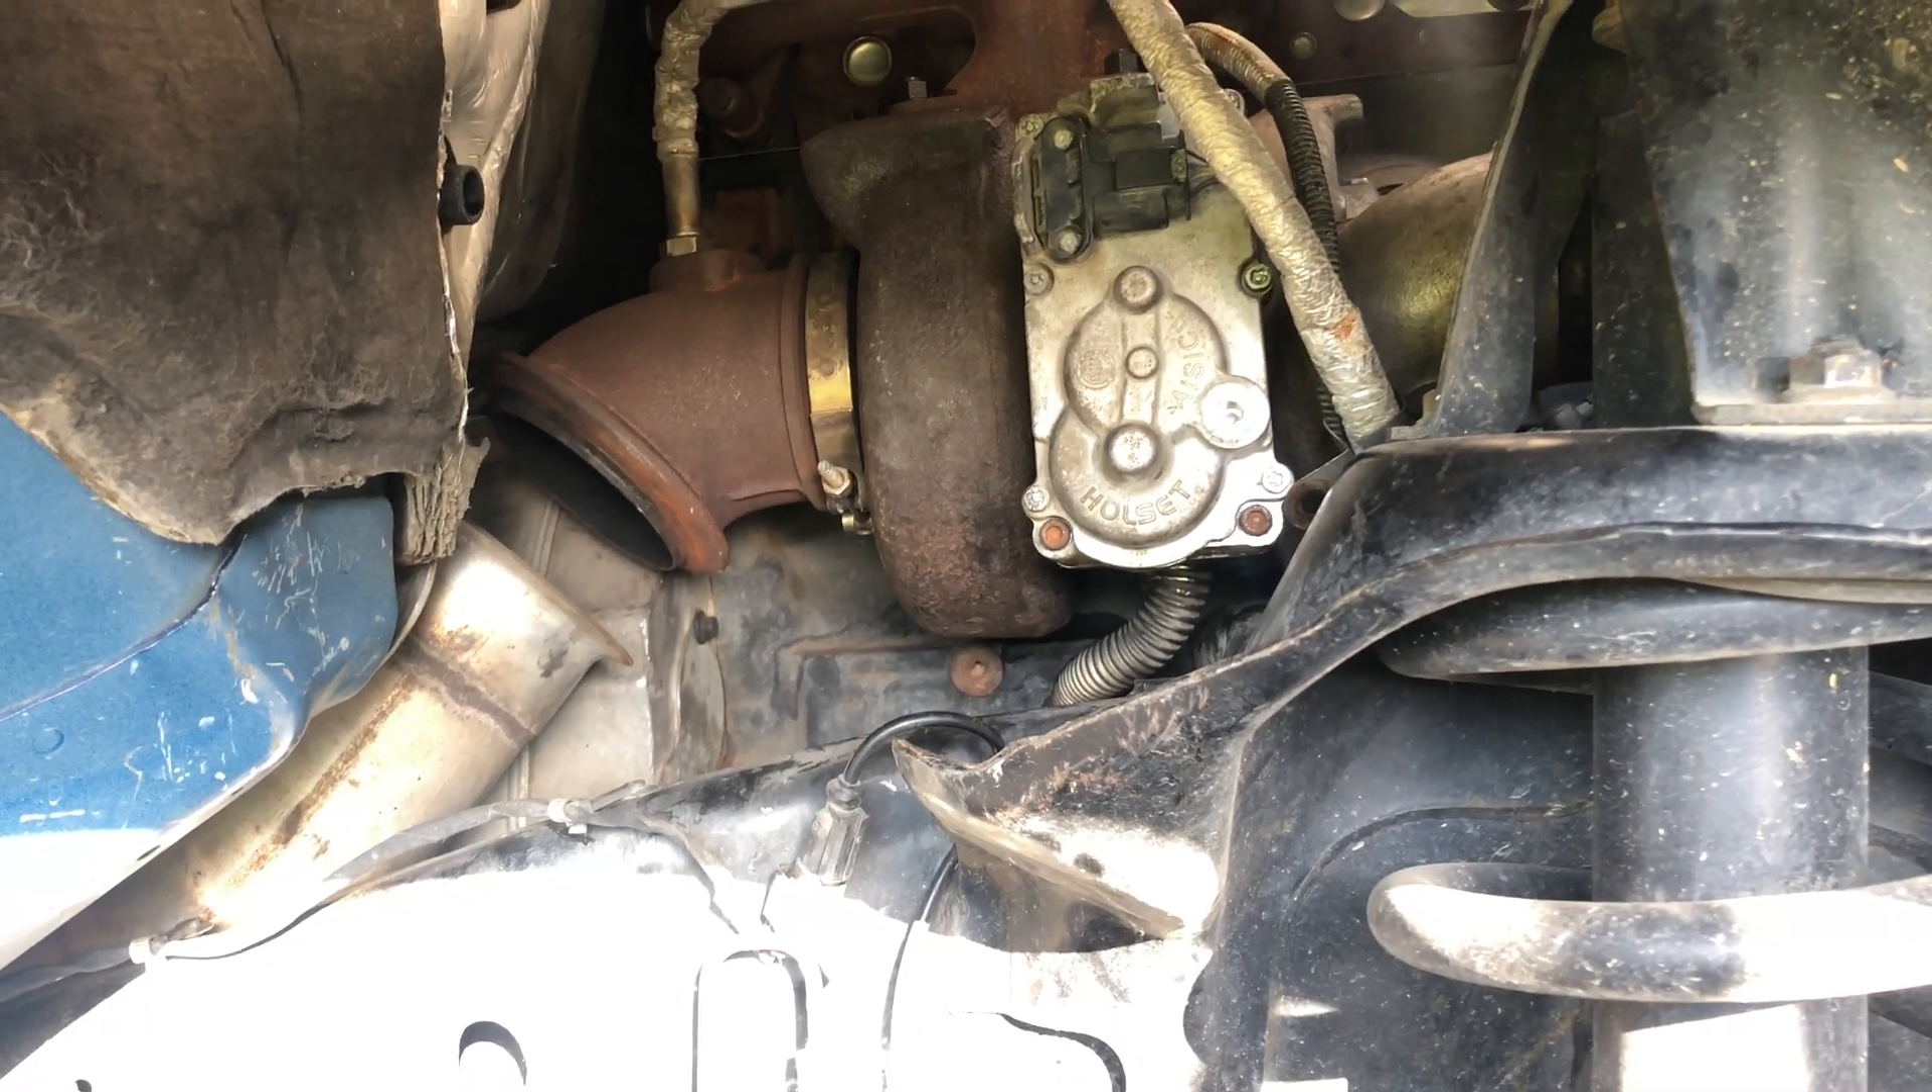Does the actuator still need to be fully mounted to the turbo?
No.